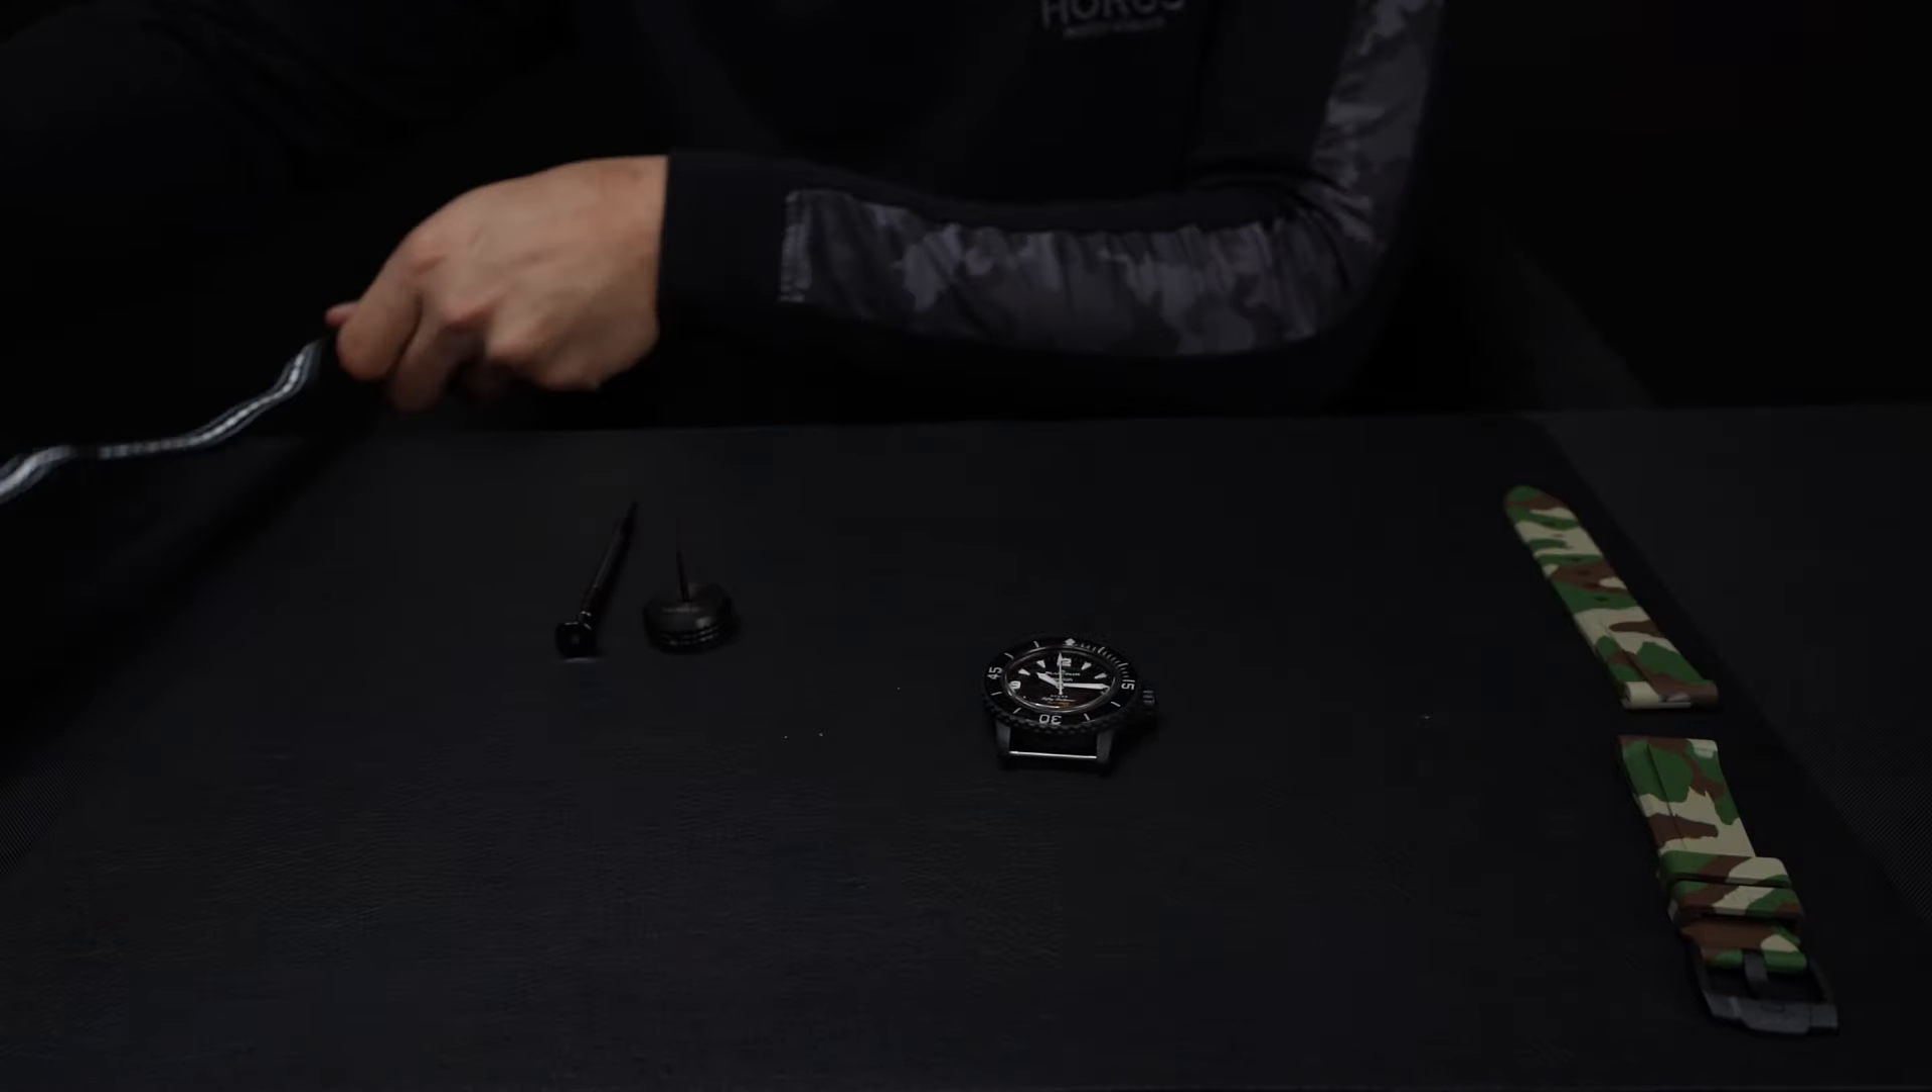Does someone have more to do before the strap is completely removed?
No.